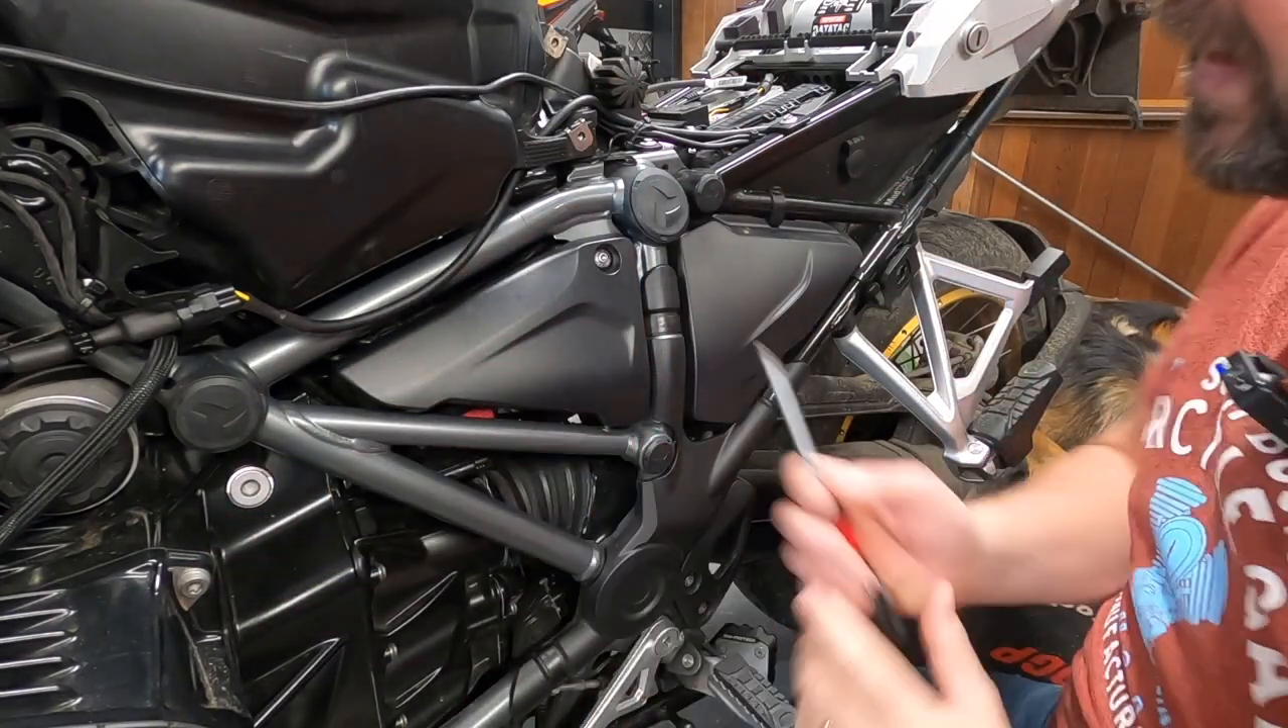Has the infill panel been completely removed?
No.